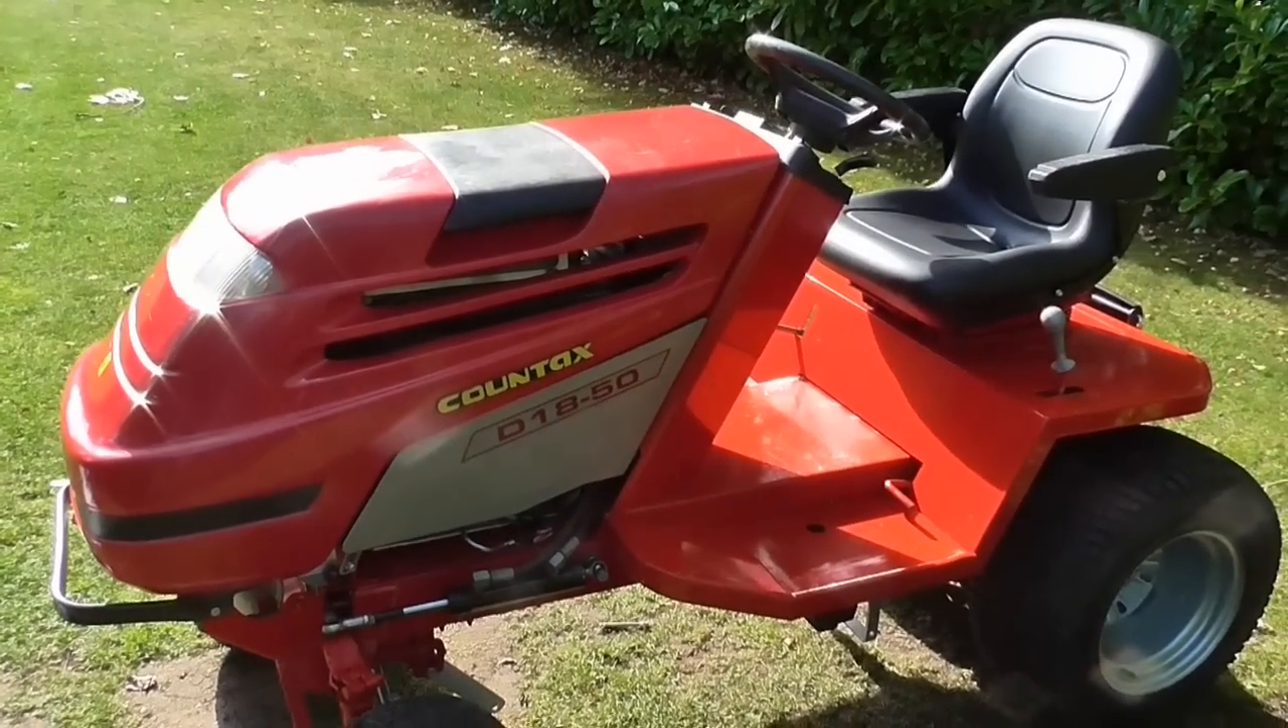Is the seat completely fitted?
Yes.